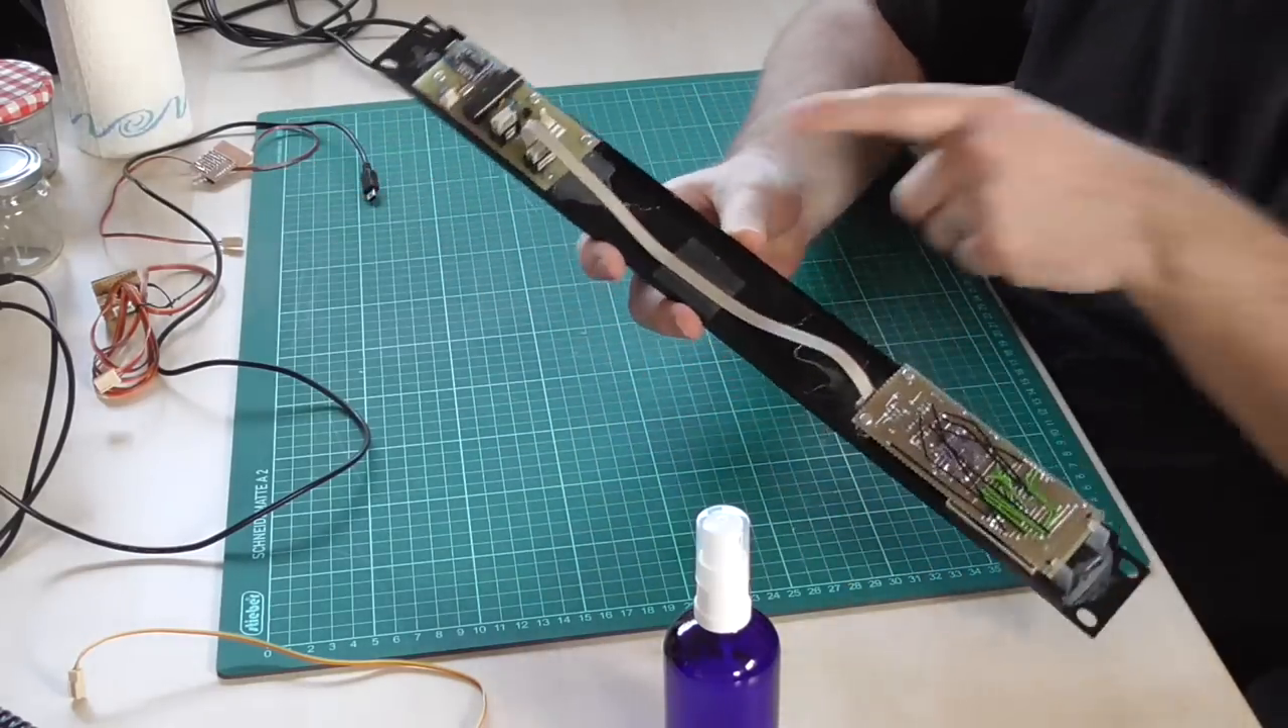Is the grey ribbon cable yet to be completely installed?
No.